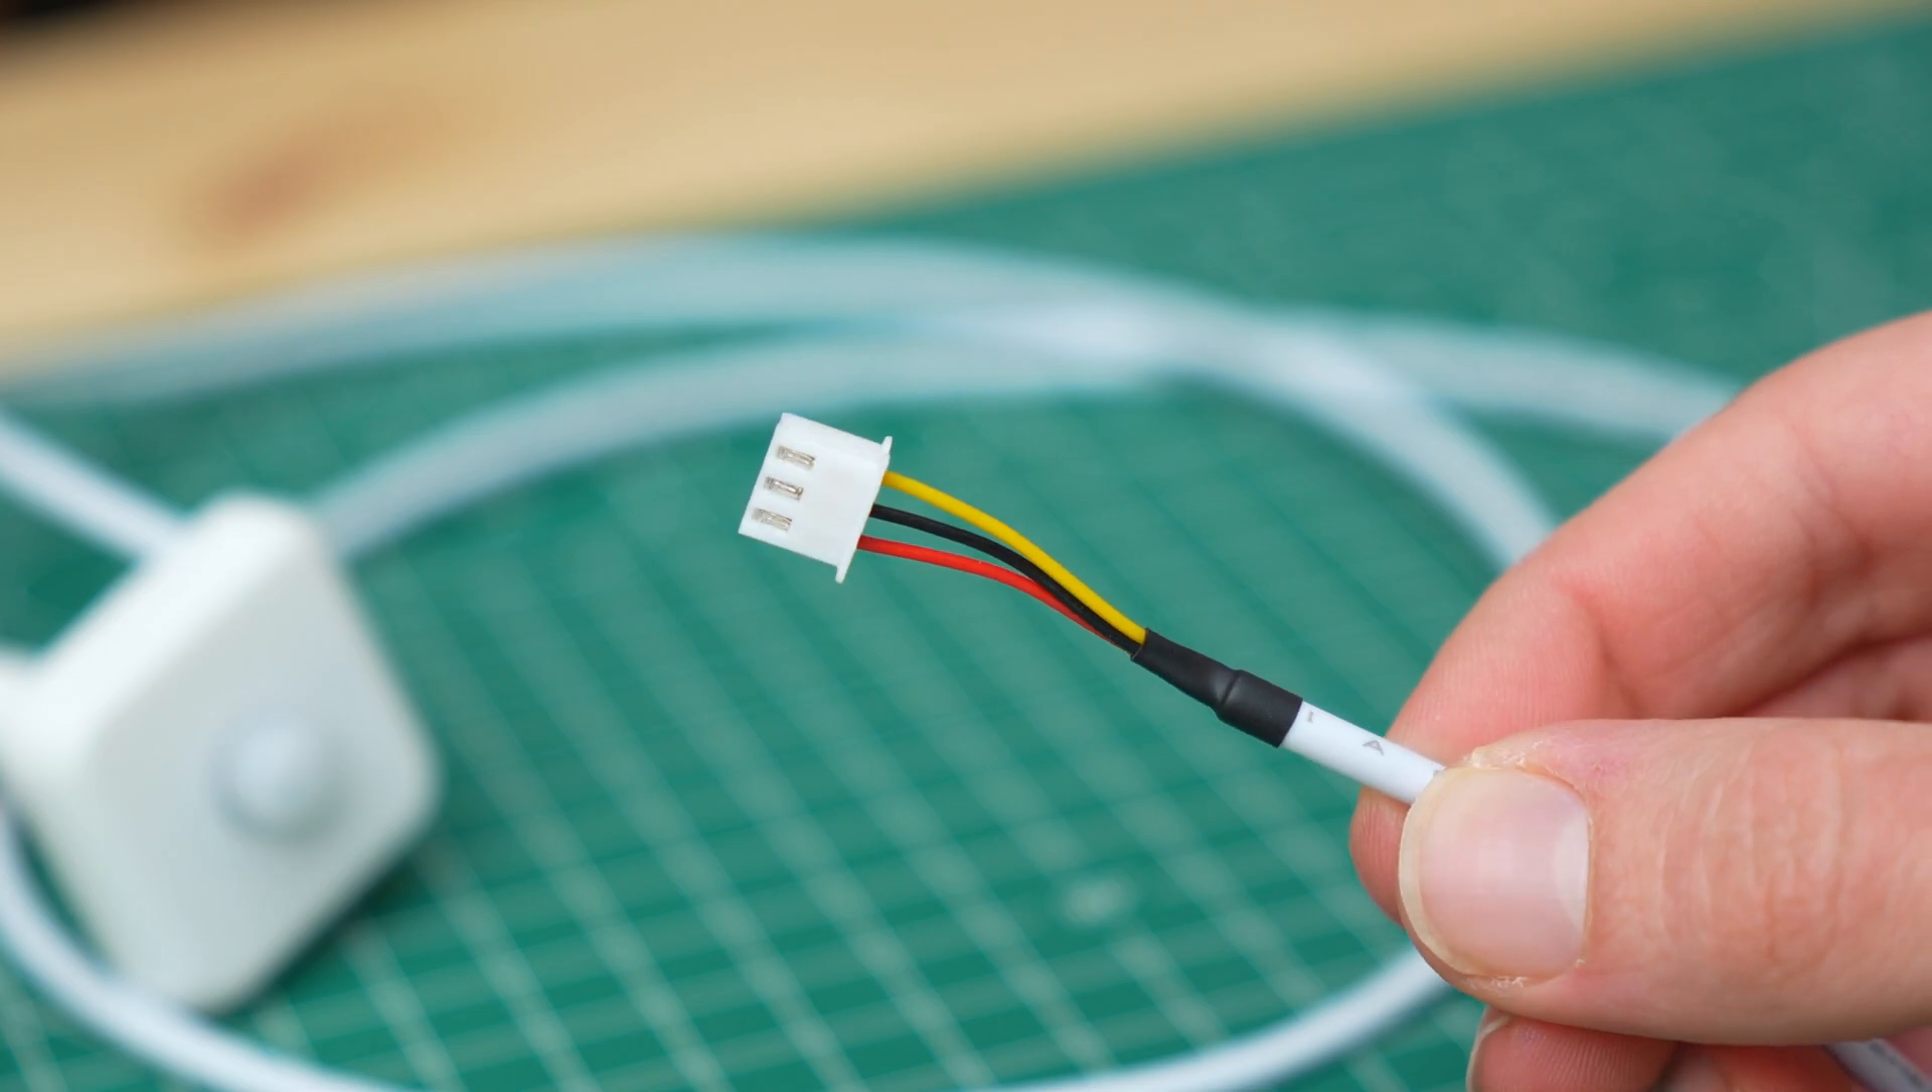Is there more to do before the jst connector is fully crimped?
No.